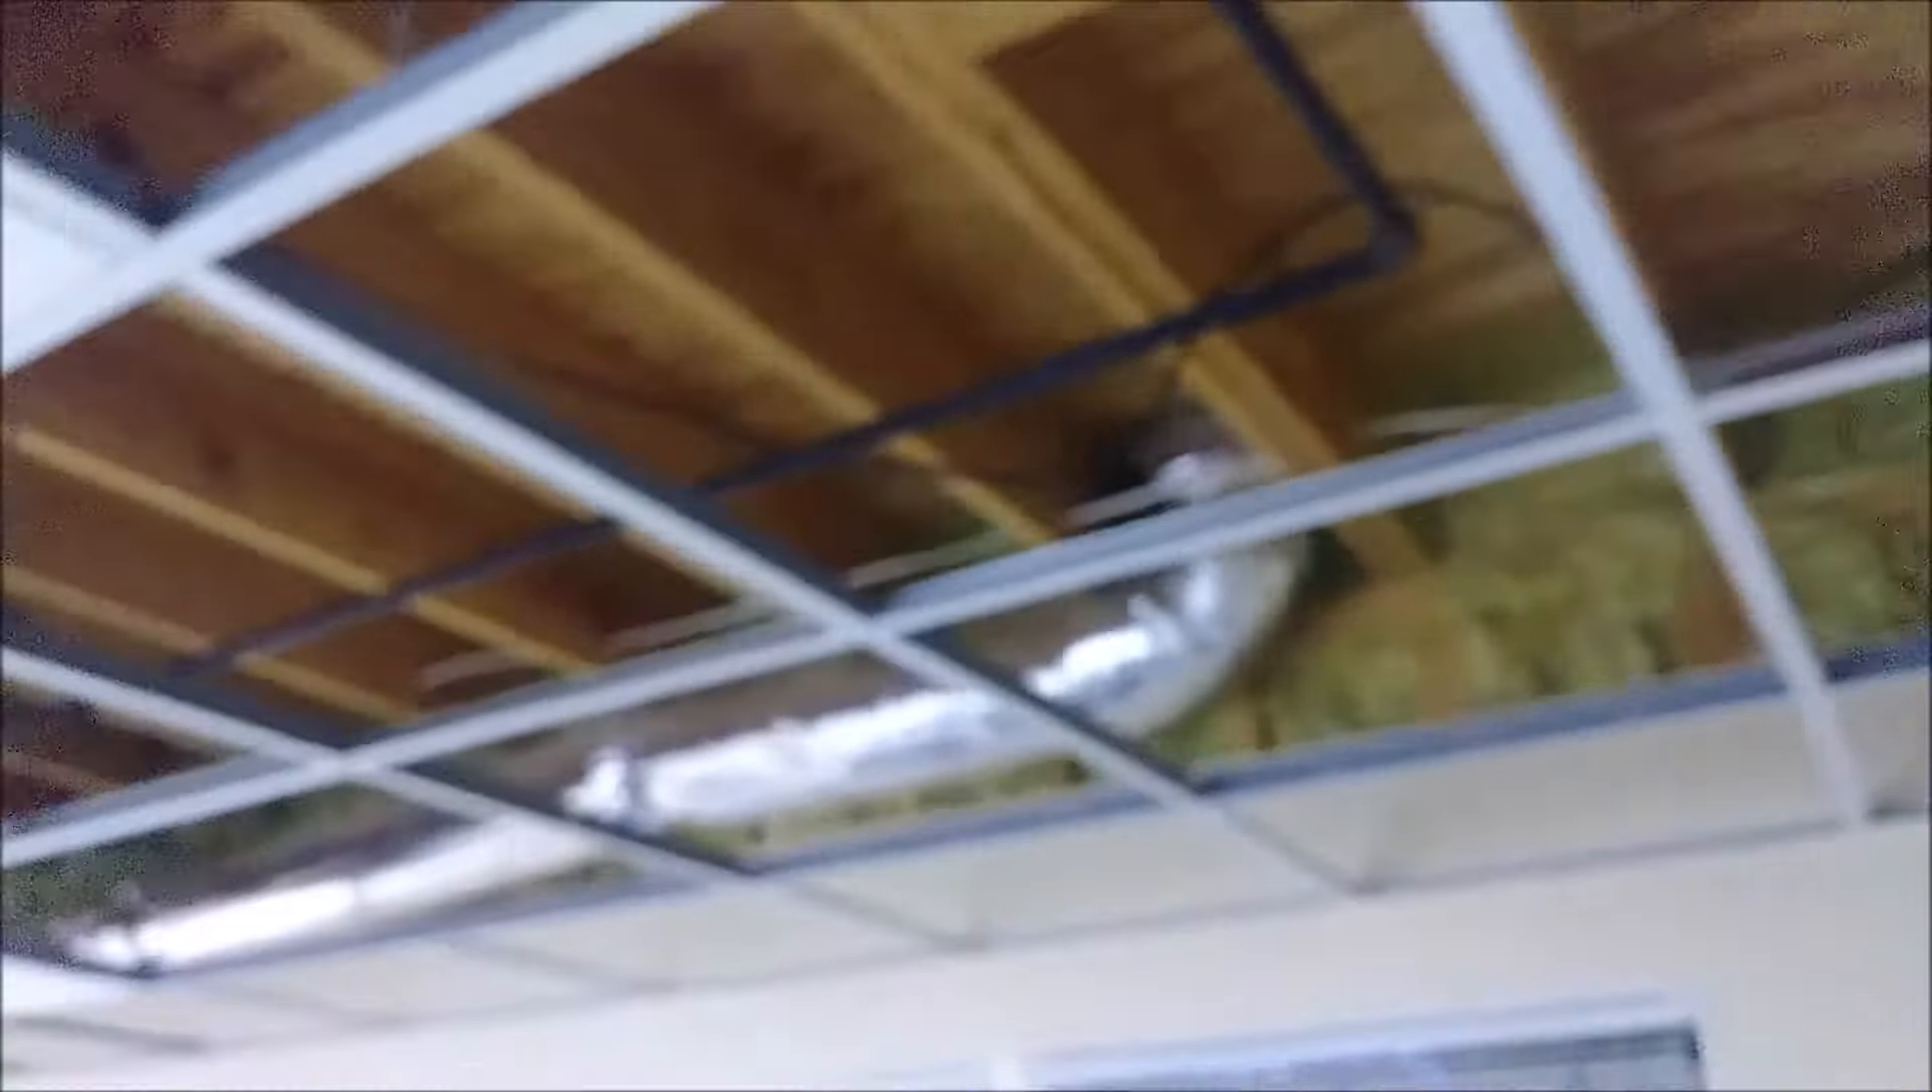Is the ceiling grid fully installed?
Yes.